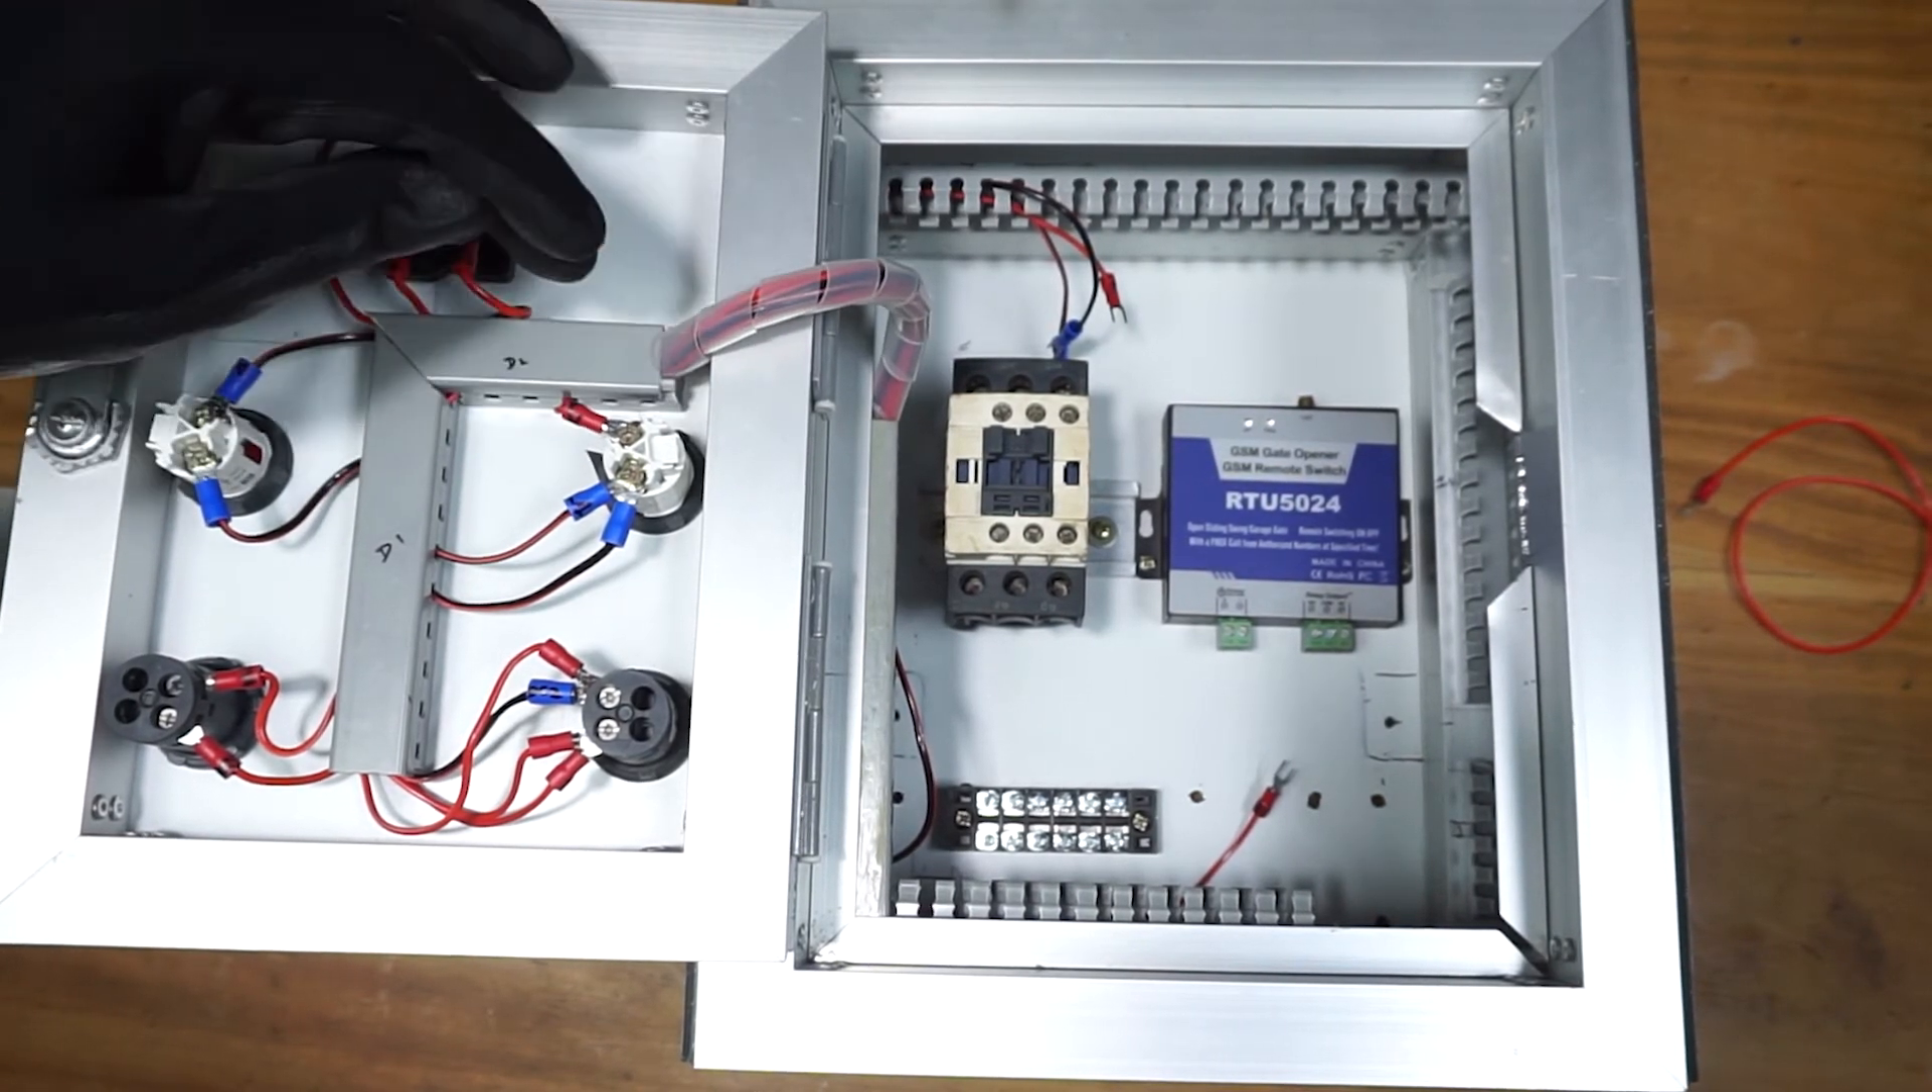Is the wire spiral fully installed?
Yes.